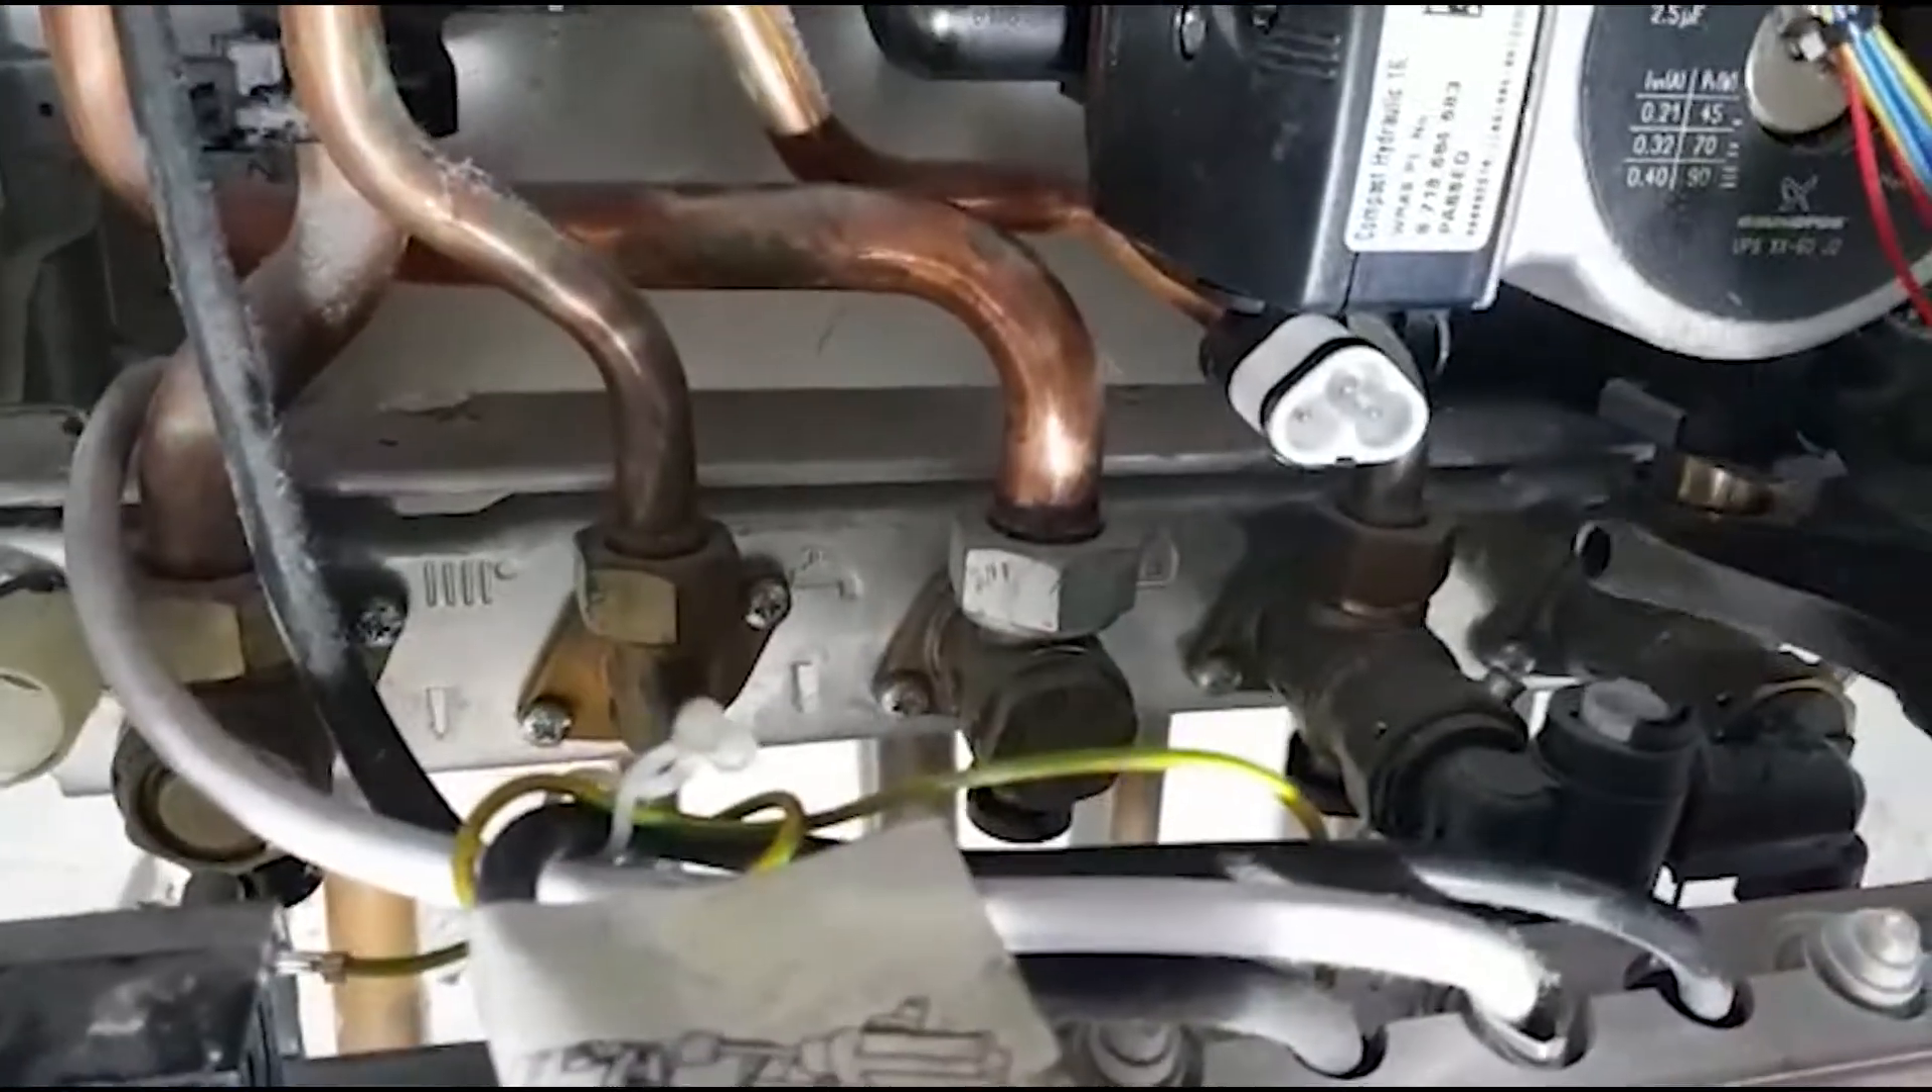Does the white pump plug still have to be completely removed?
No.